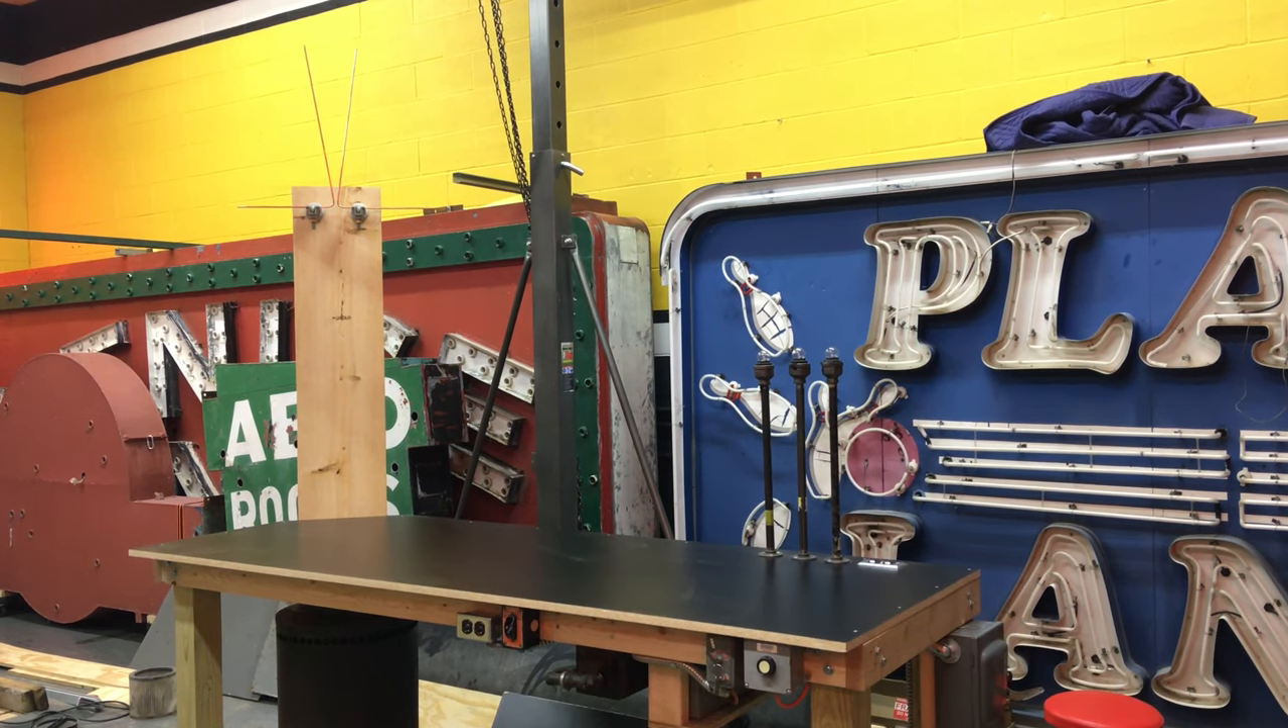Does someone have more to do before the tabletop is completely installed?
No.